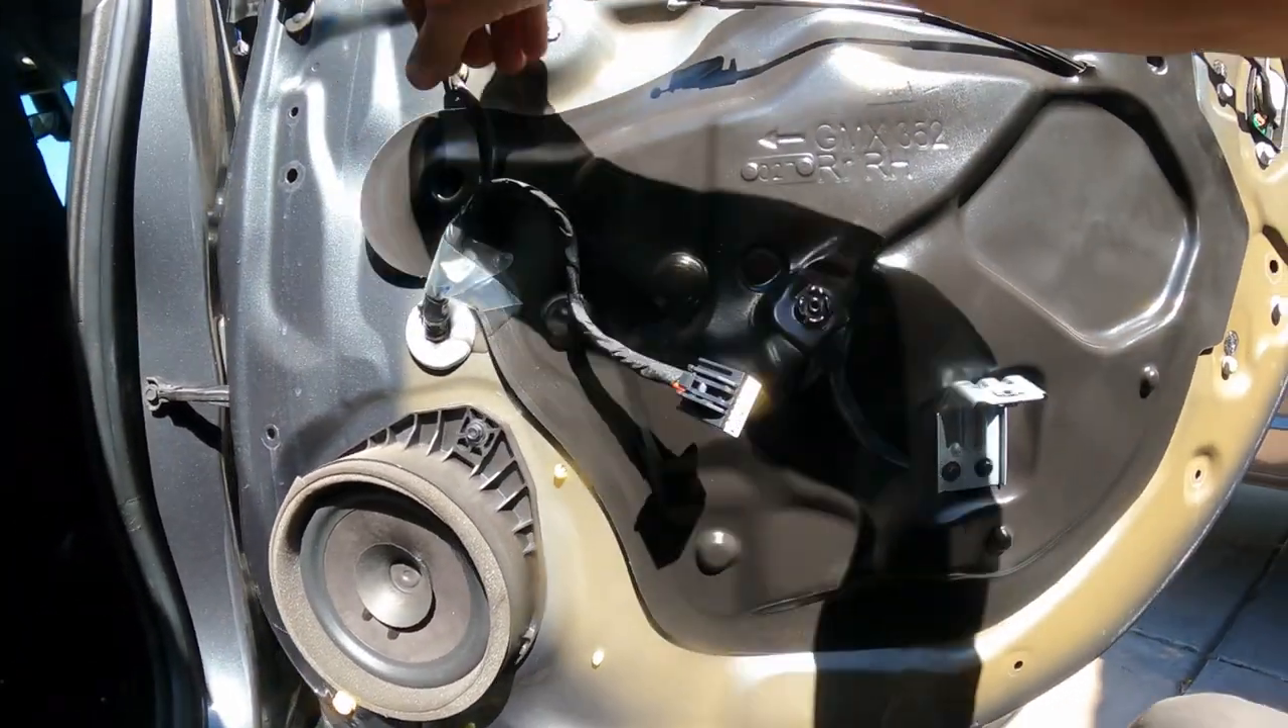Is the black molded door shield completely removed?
No.